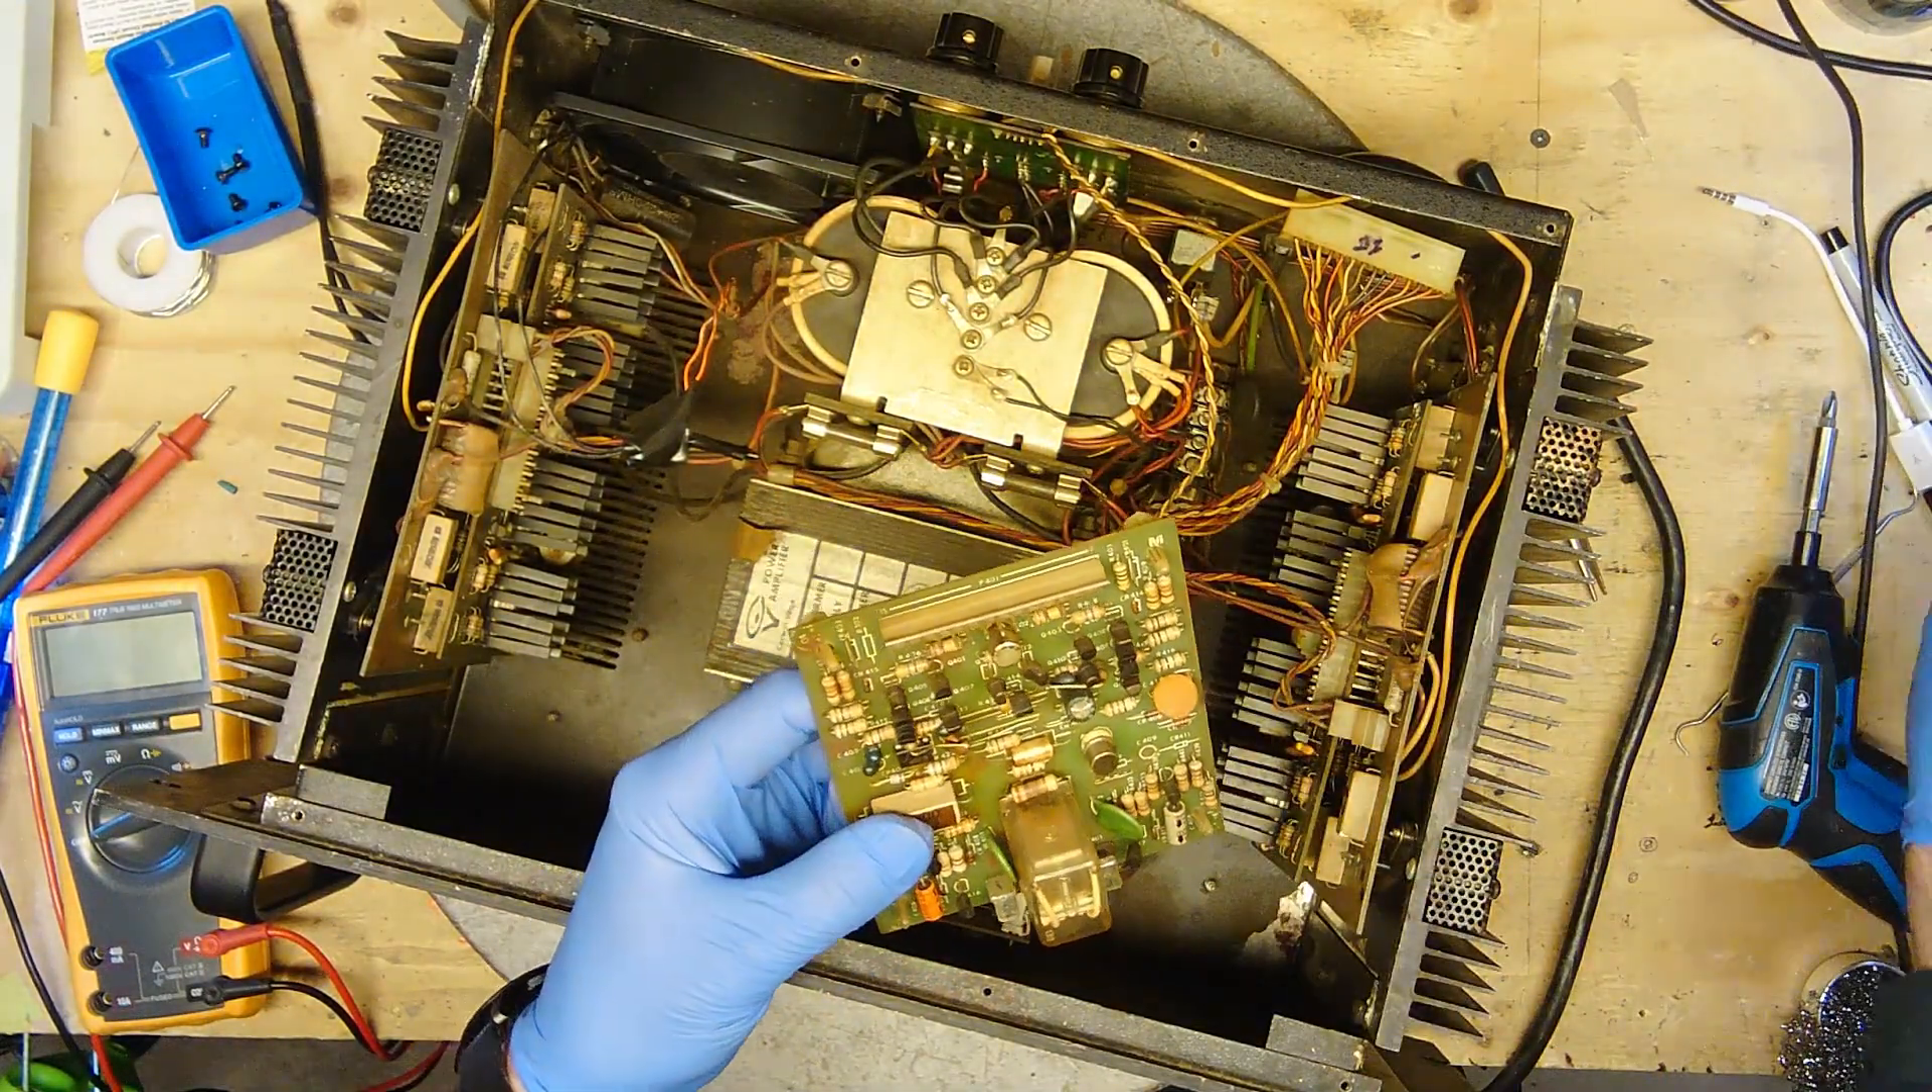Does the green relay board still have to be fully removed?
No.